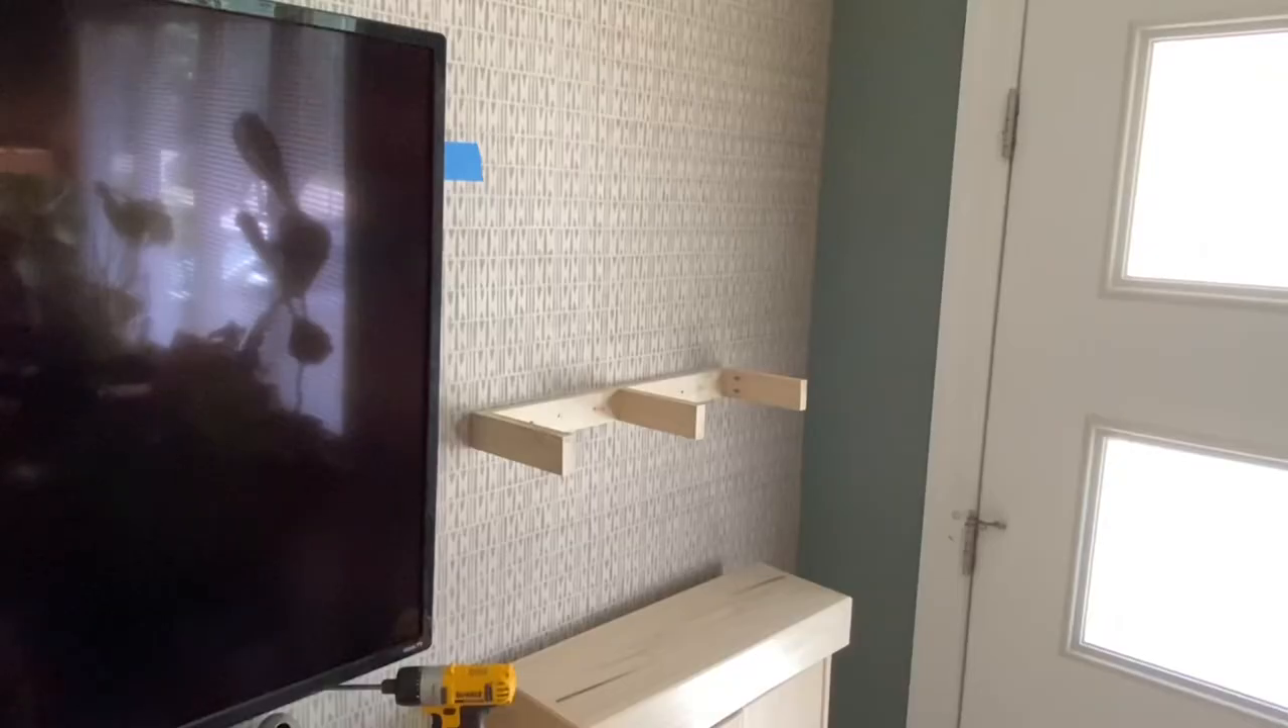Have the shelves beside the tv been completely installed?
No.